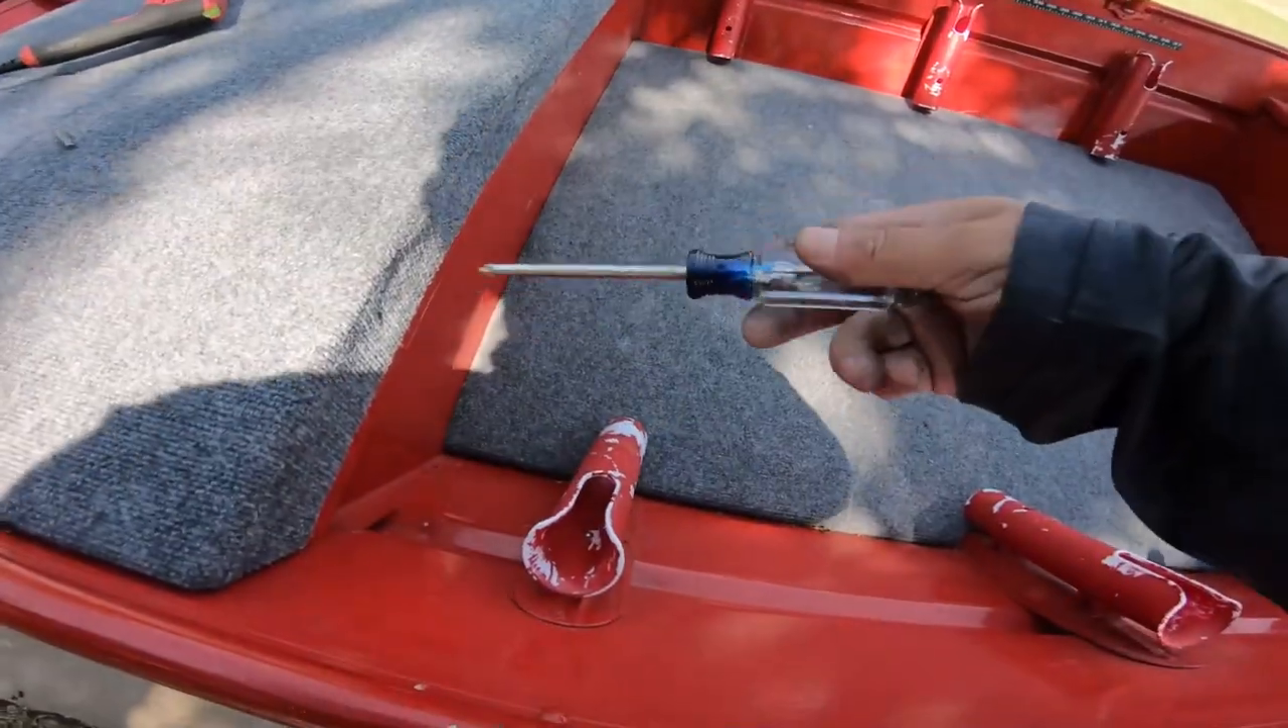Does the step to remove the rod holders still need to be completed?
Yes.